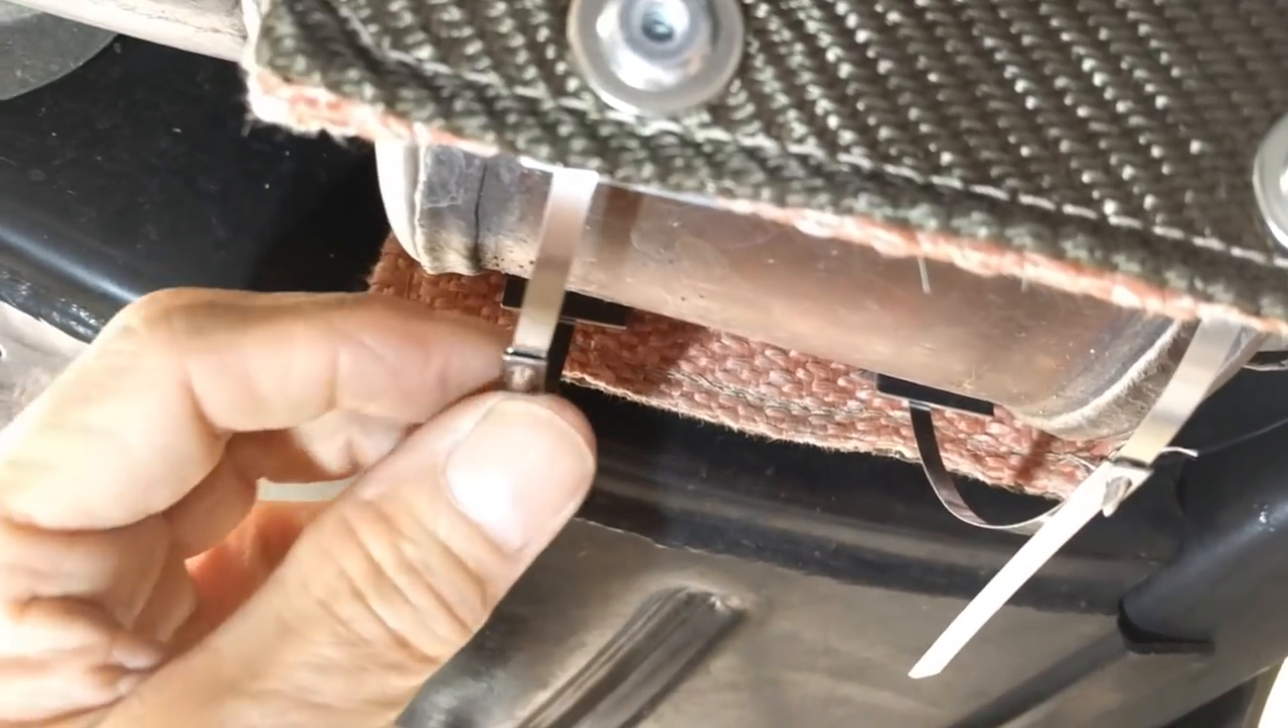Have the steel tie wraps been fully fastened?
No.